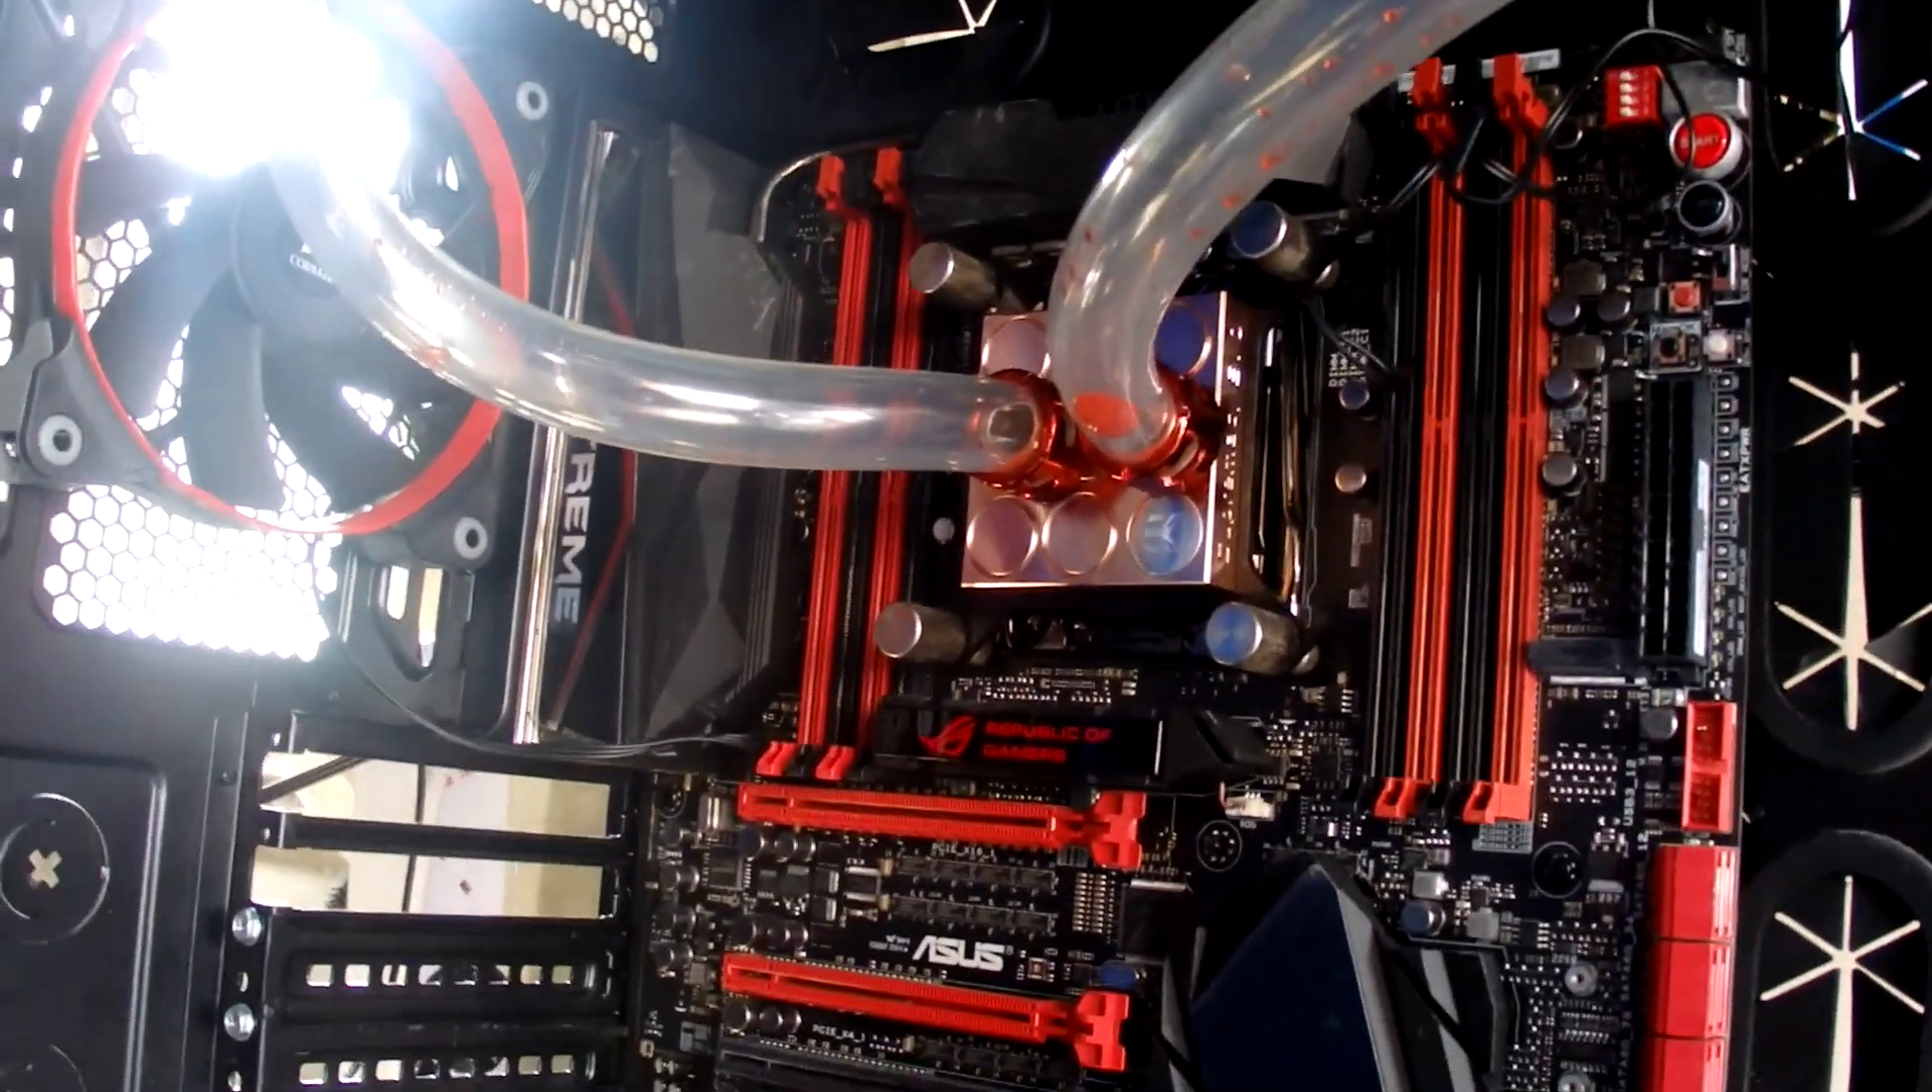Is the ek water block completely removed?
No.